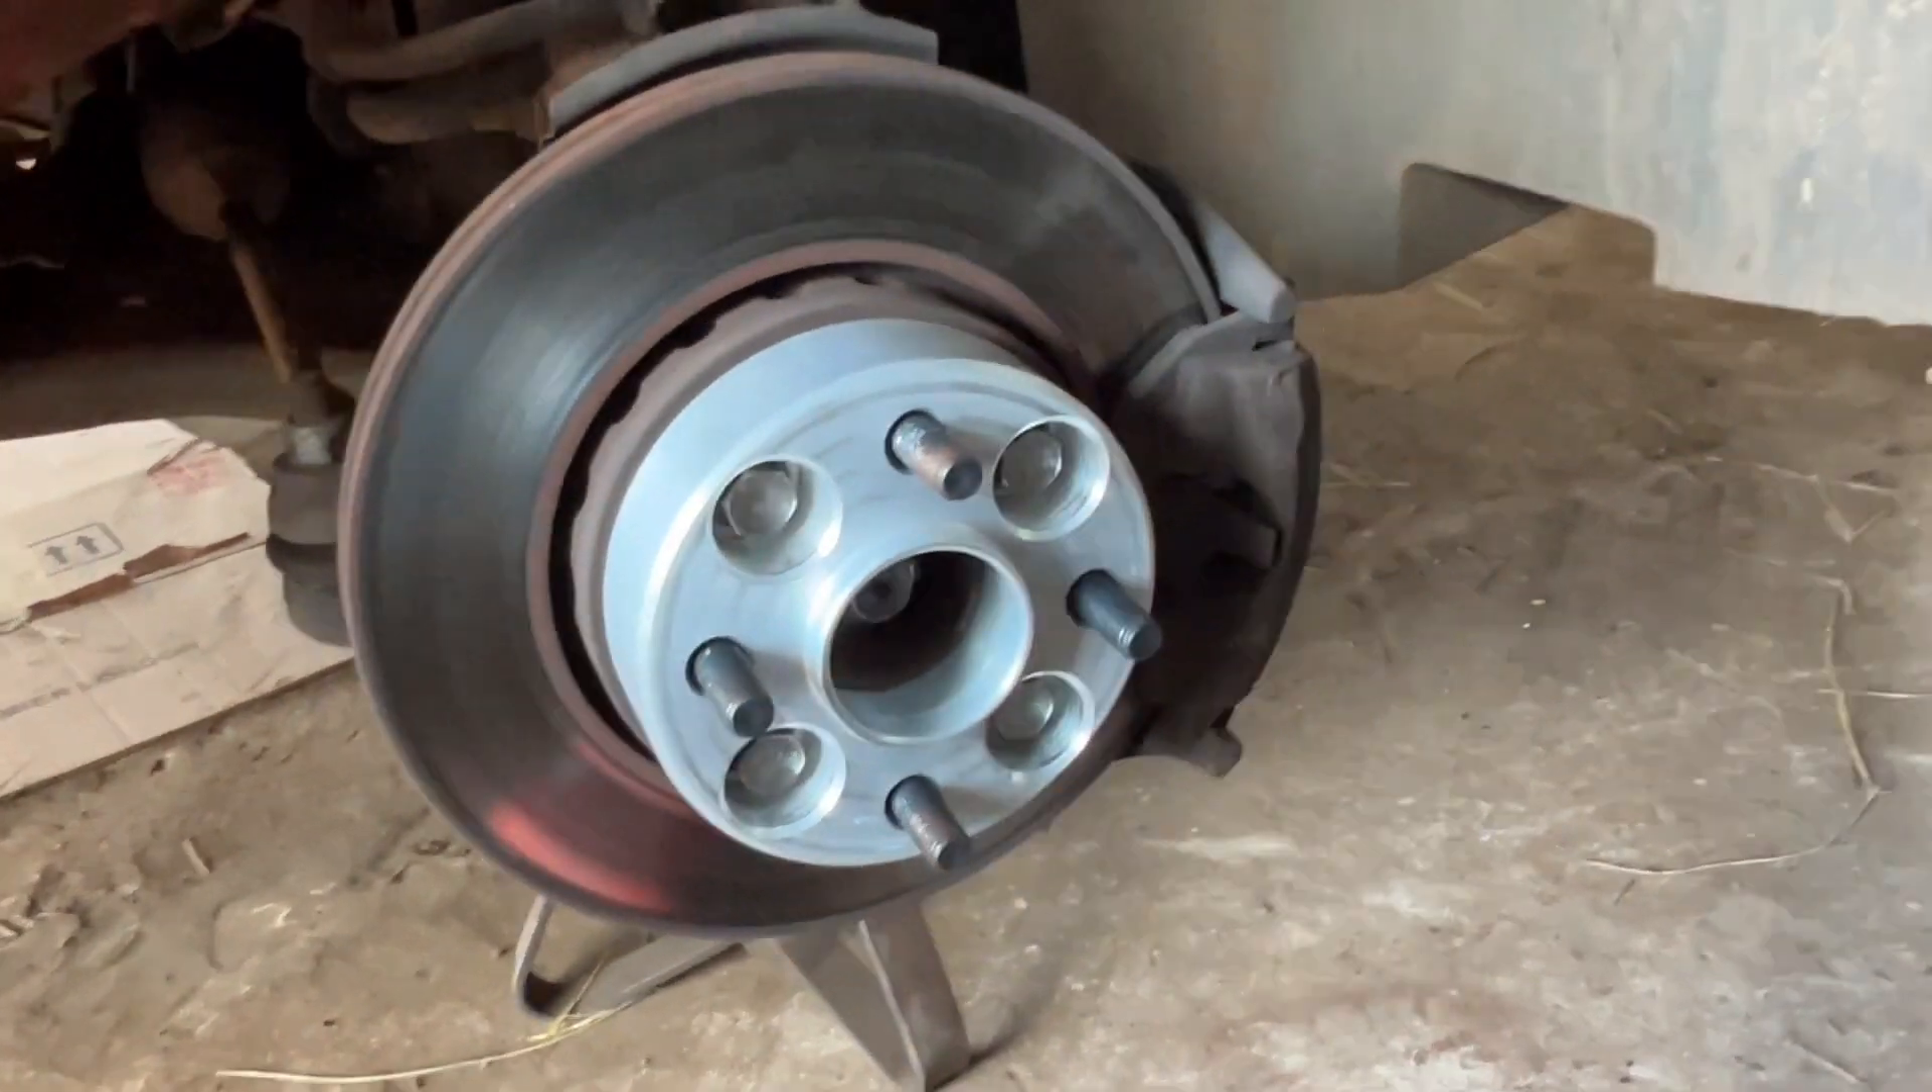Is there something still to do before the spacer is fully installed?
No.